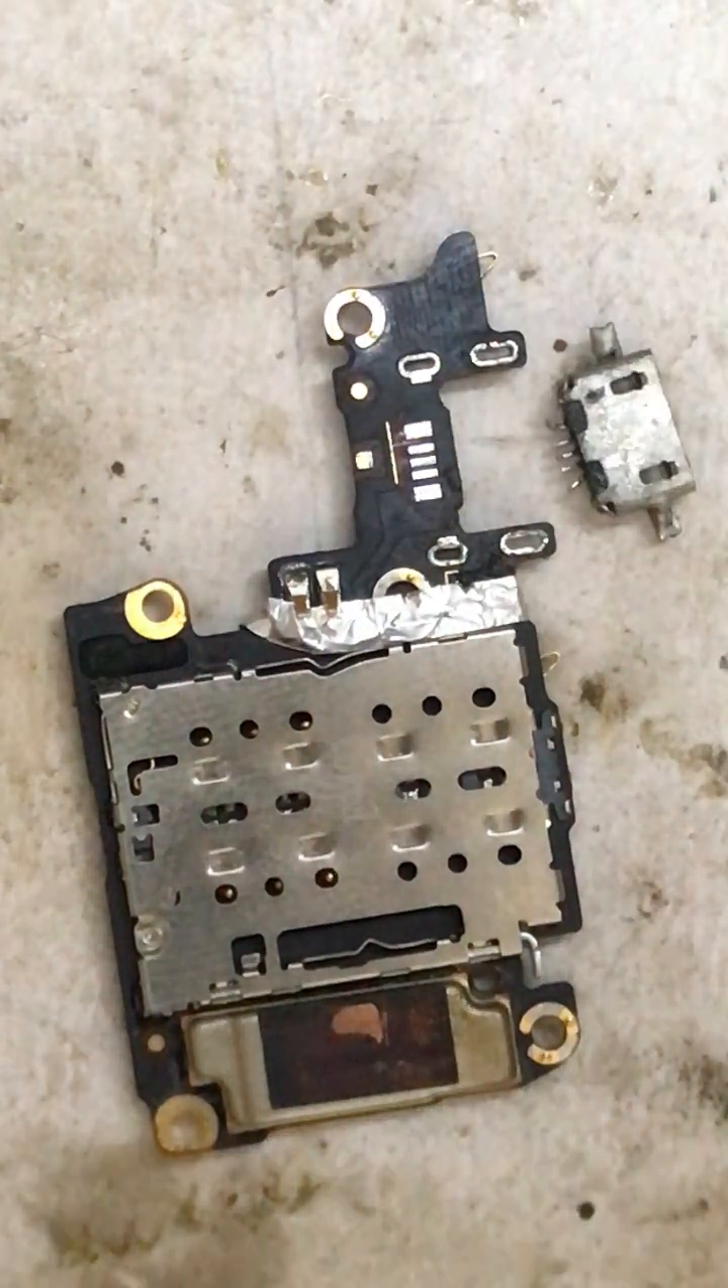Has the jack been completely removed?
Yes.